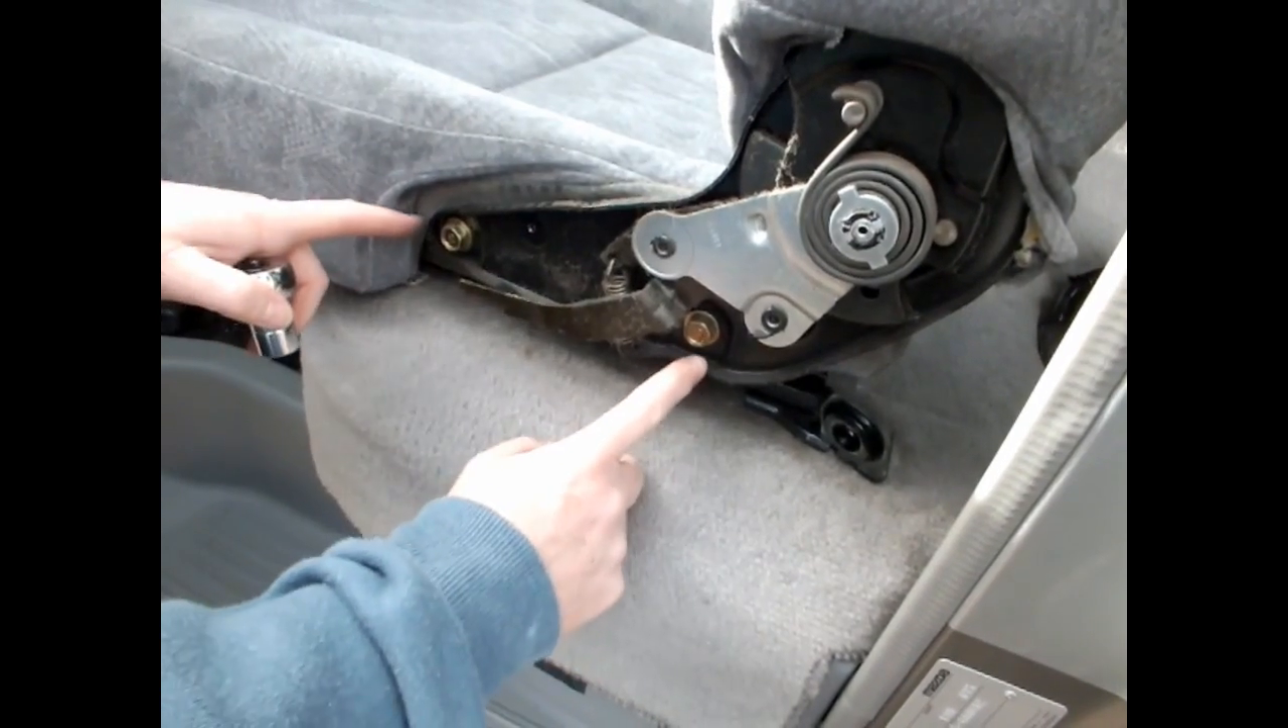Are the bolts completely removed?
No.